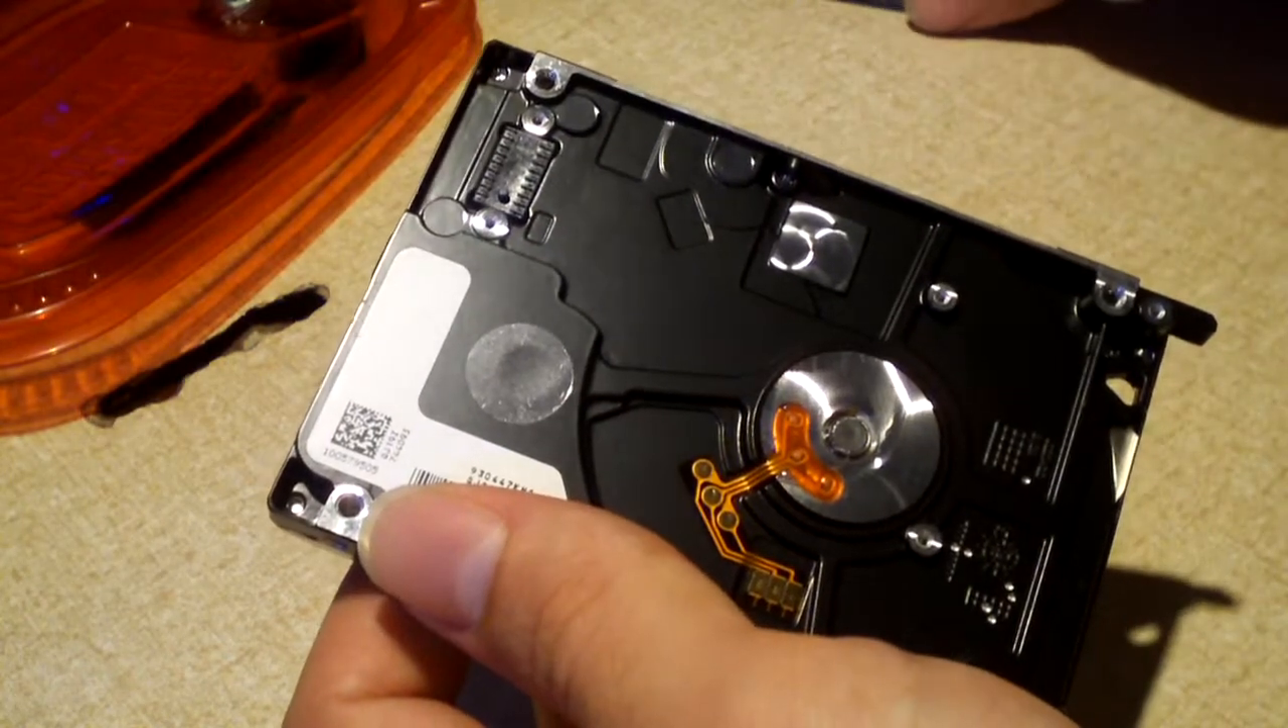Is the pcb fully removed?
Yes.